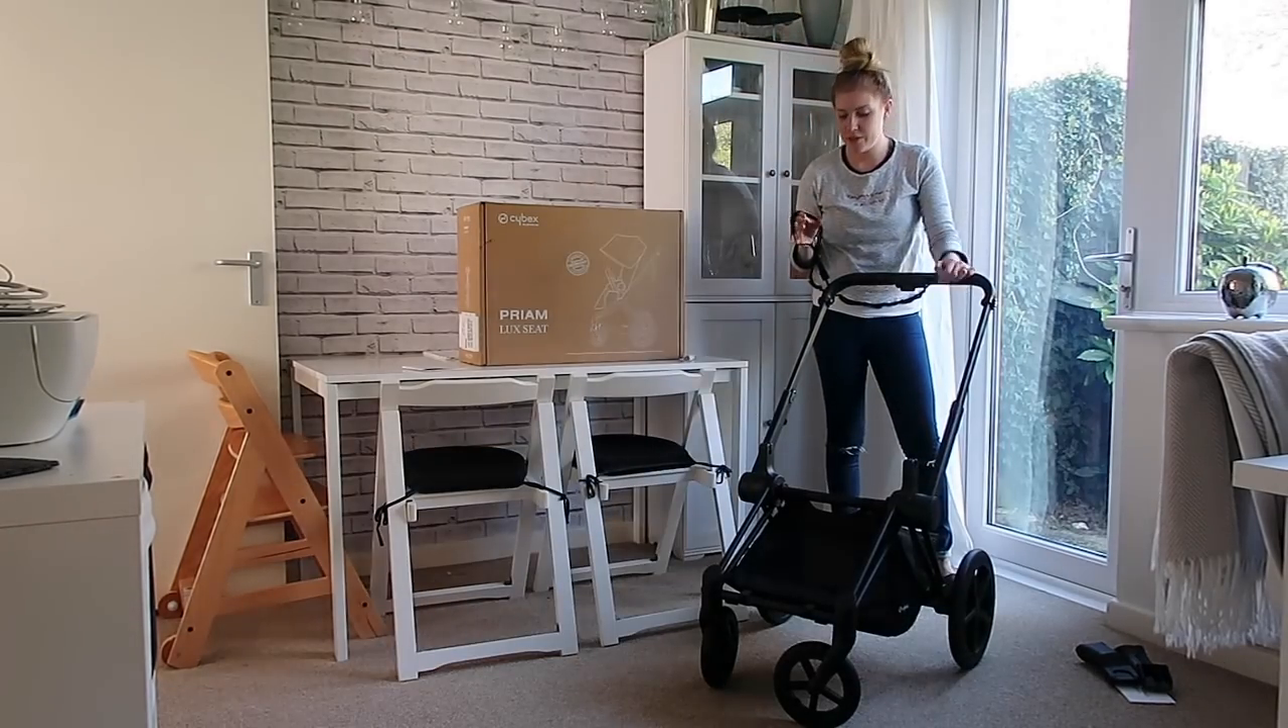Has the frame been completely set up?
Yes.